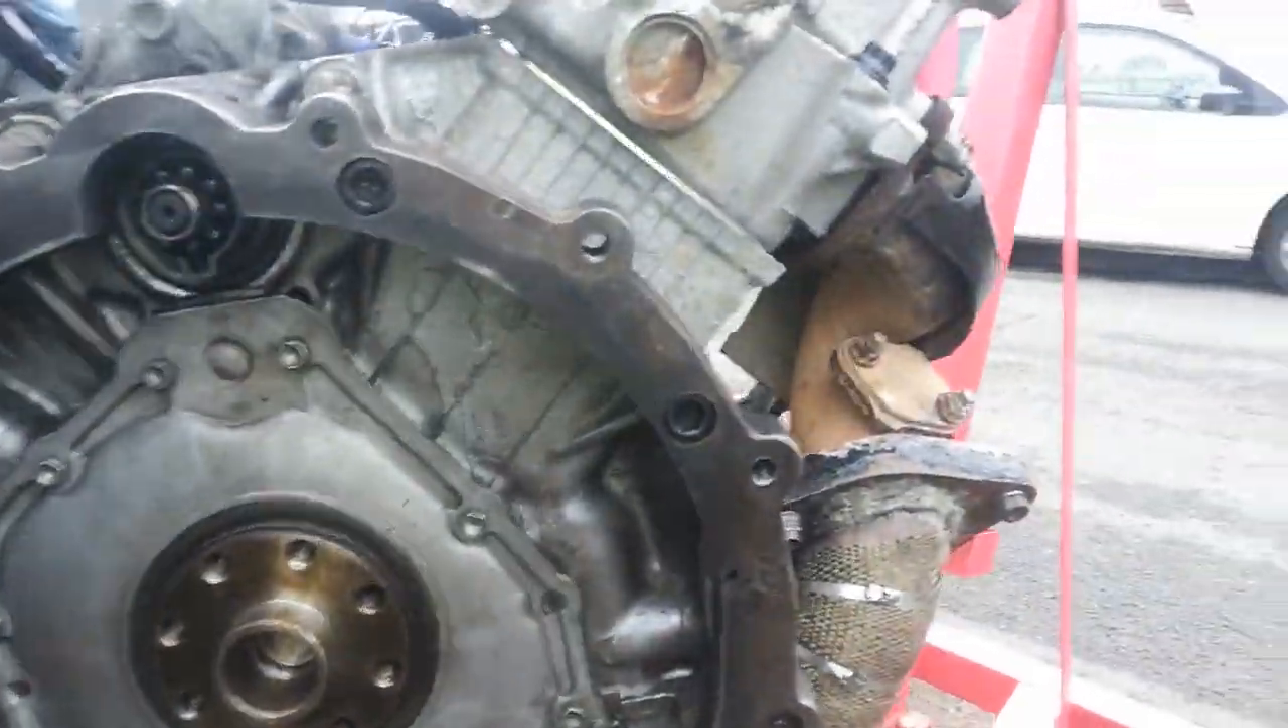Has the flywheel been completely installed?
No.